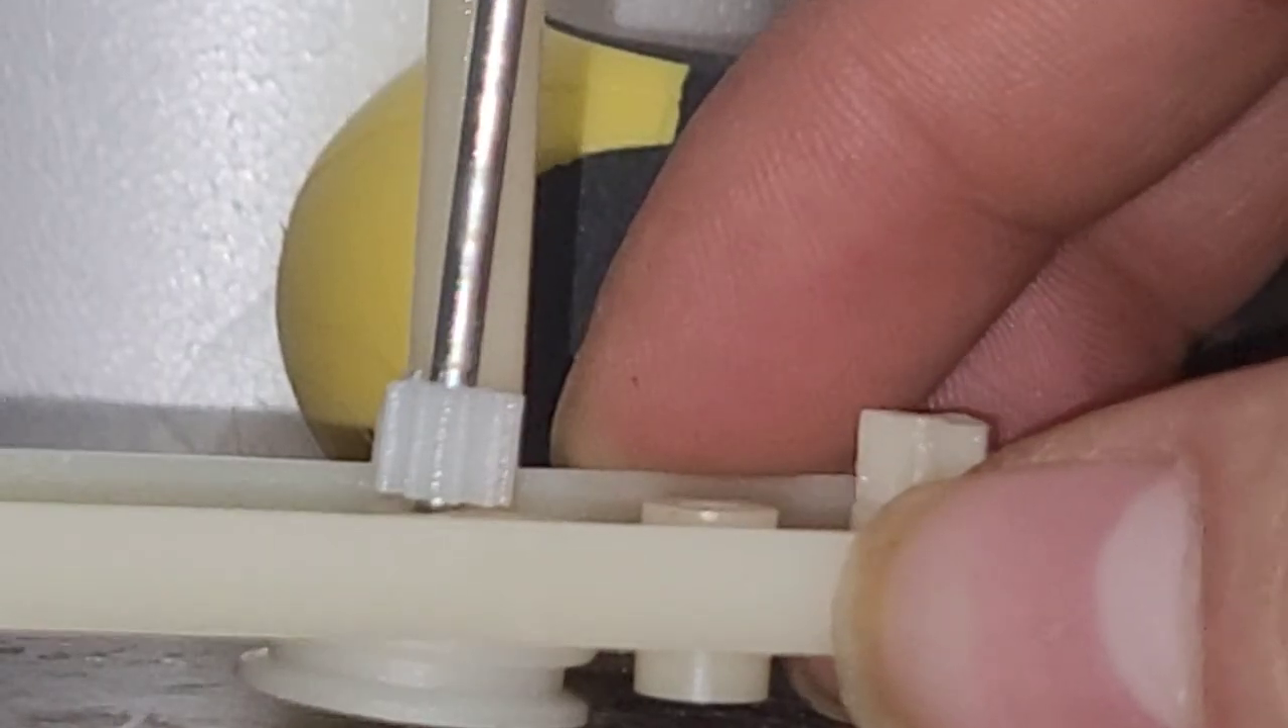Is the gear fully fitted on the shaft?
Yes.